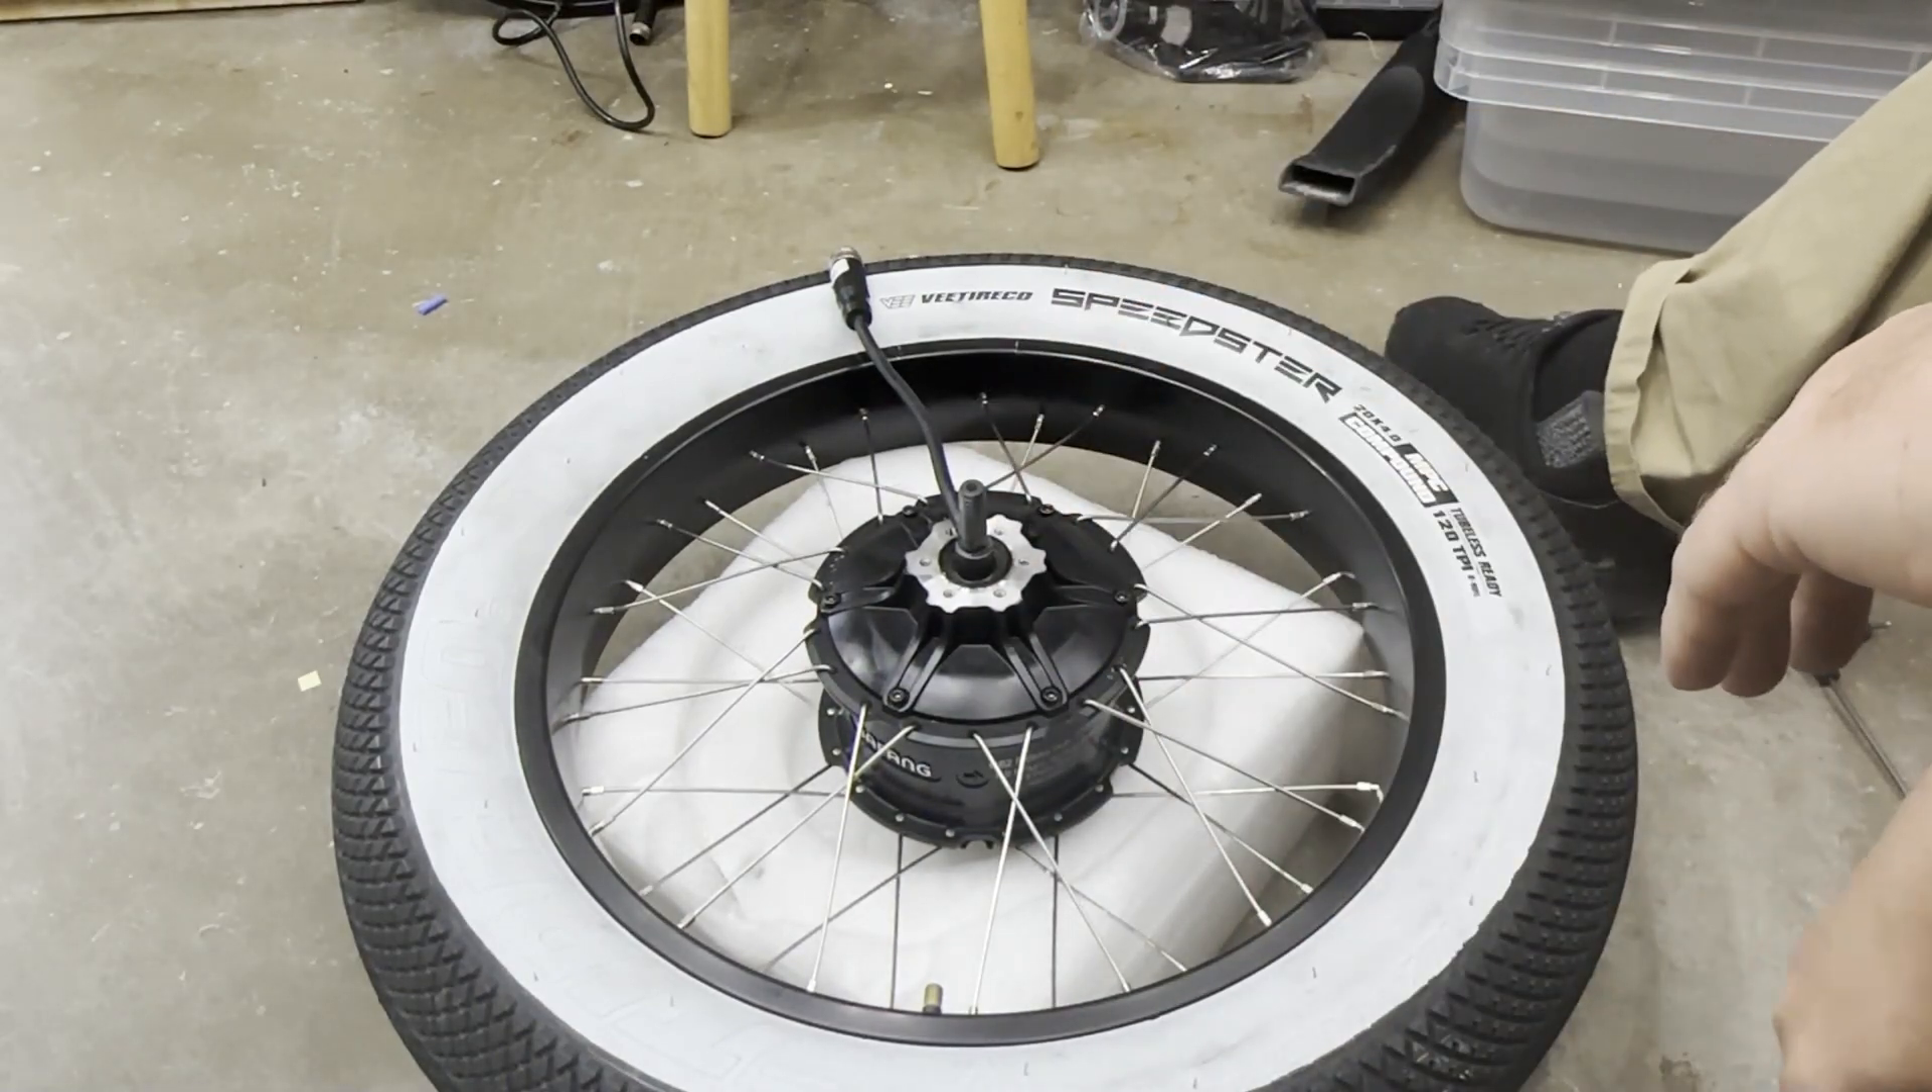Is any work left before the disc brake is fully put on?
Yes.